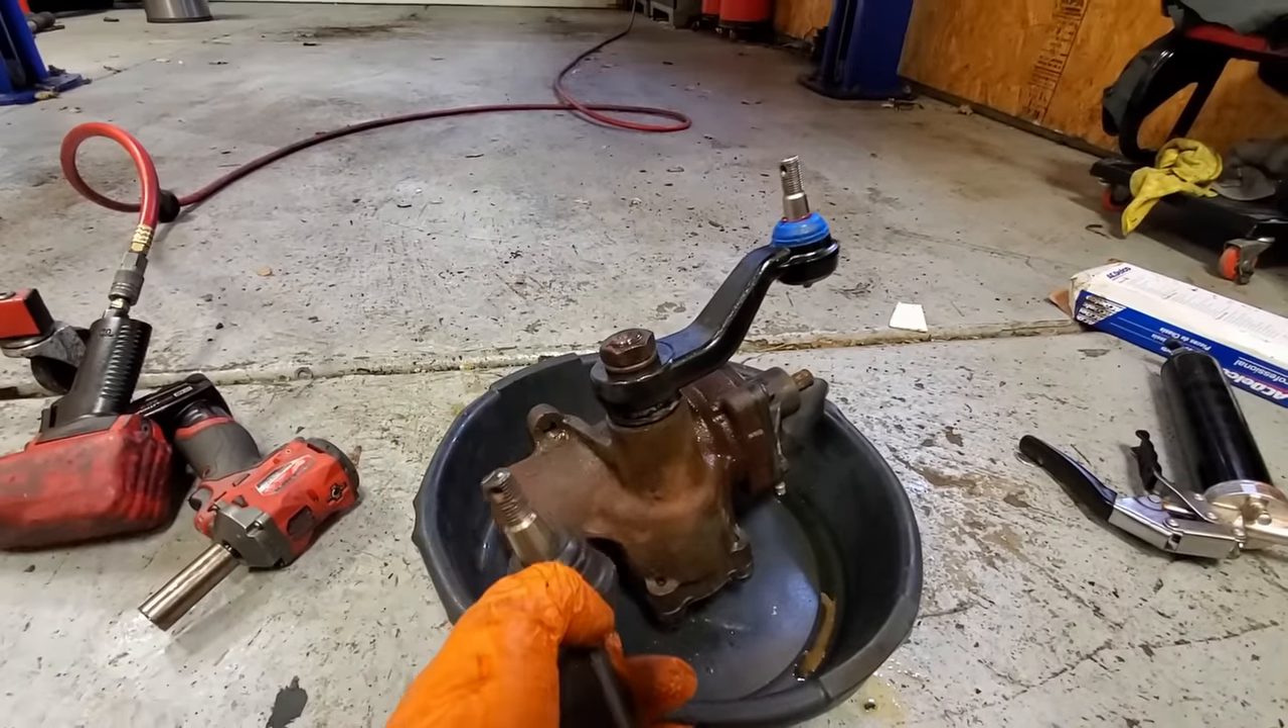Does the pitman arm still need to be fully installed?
No.